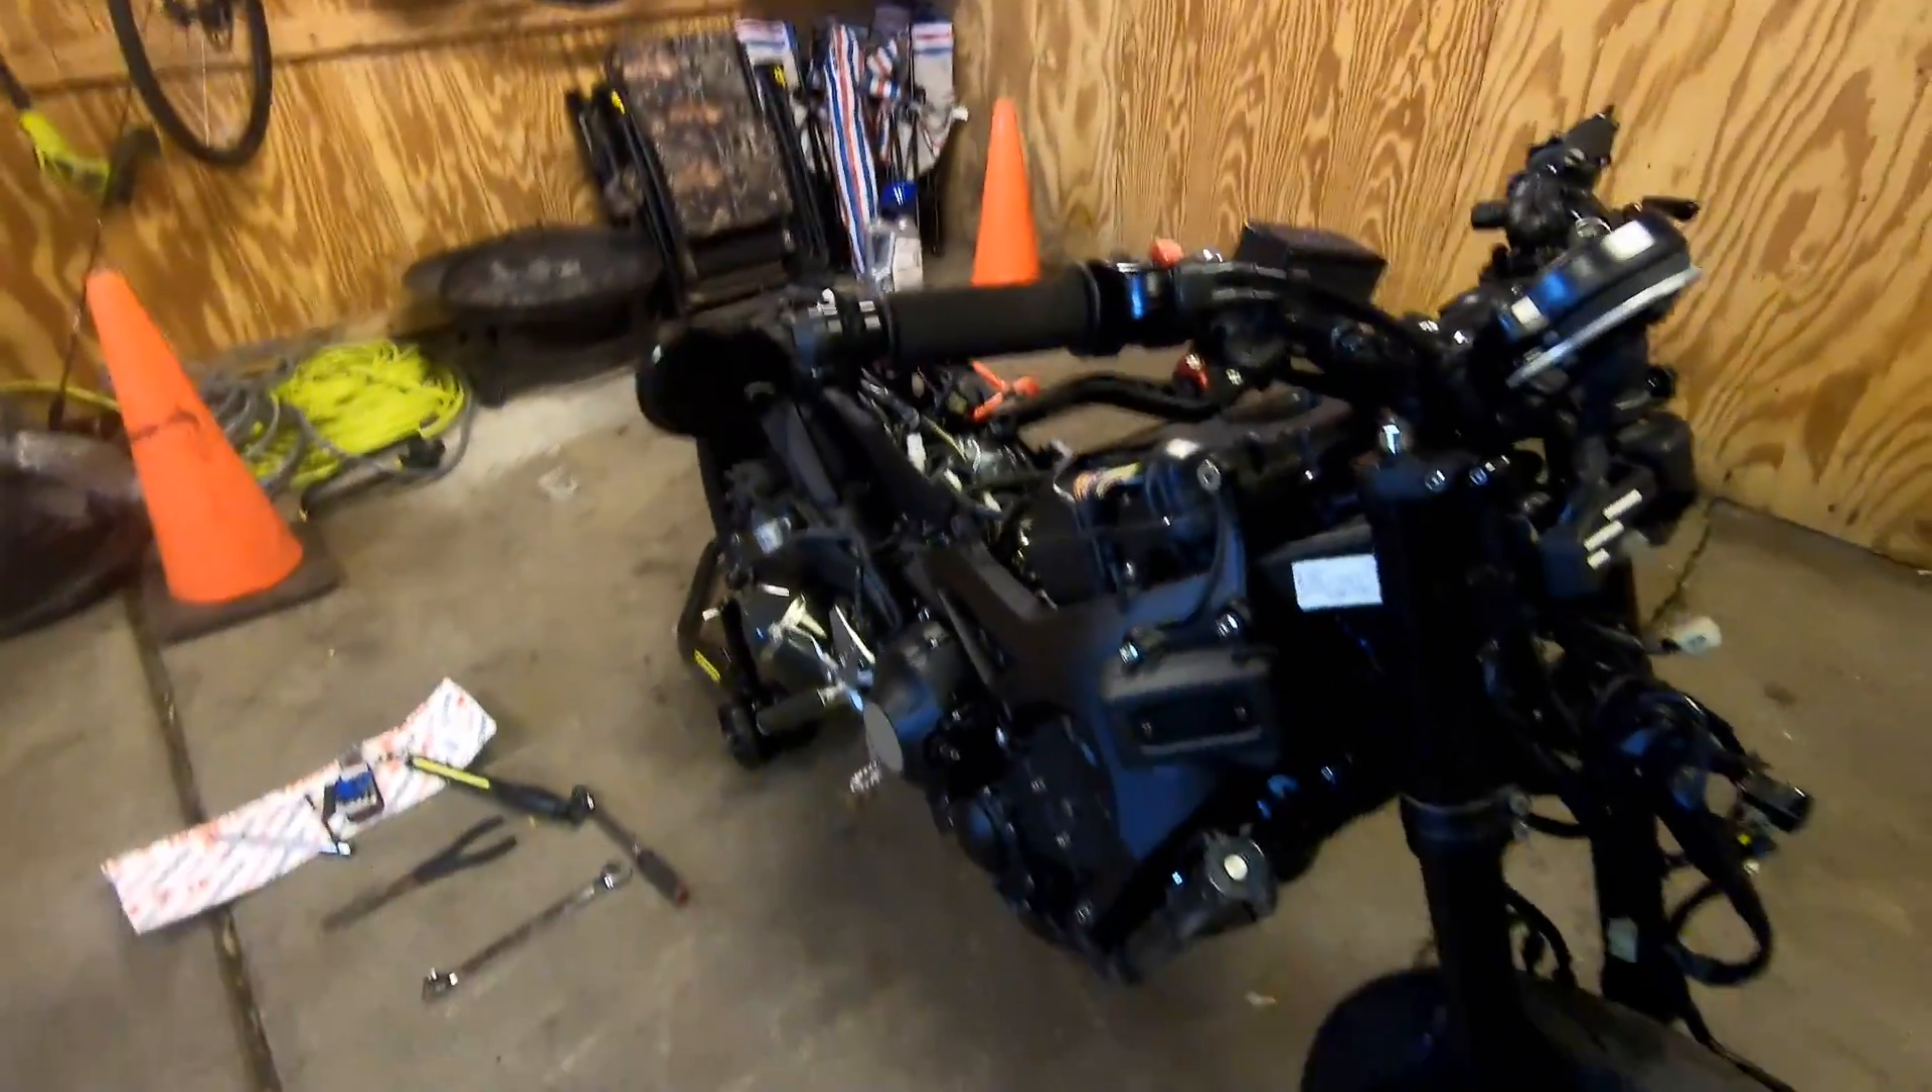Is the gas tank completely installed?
No.